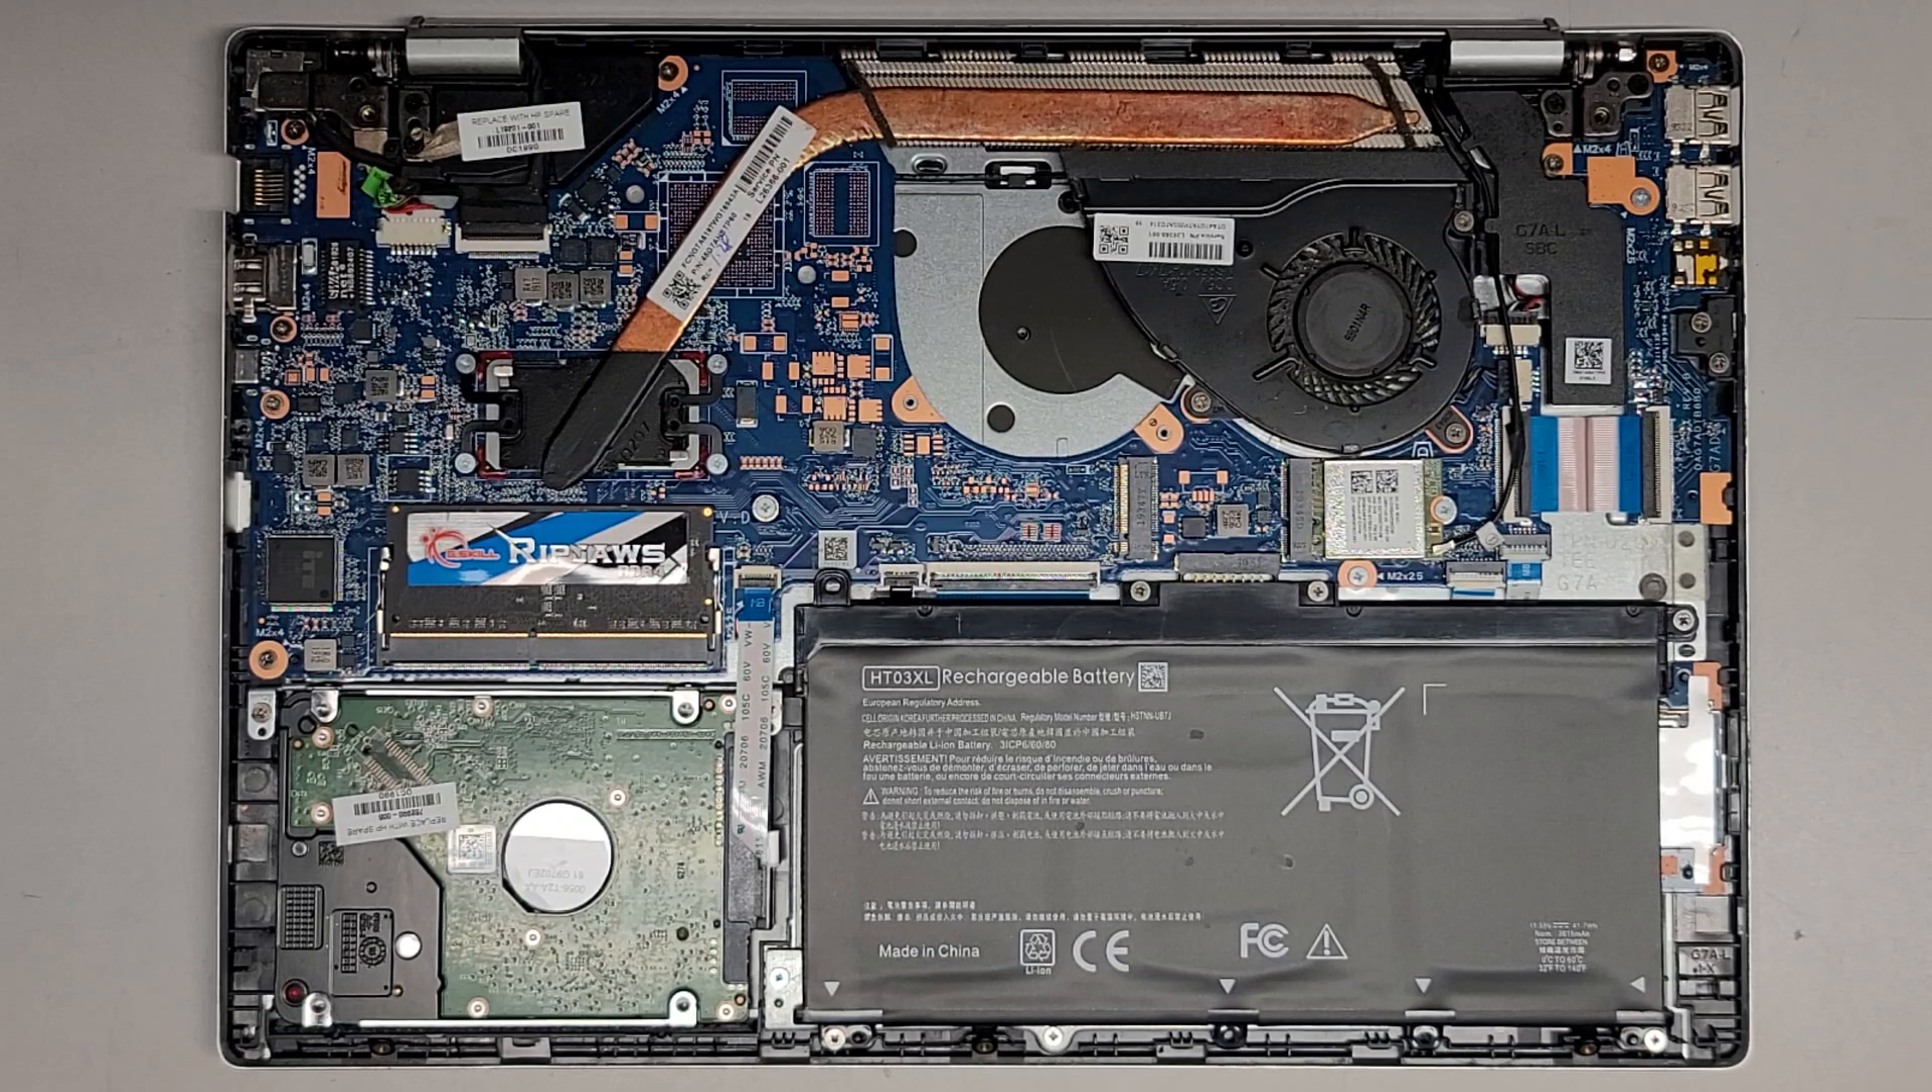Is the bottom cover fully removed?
Yes.